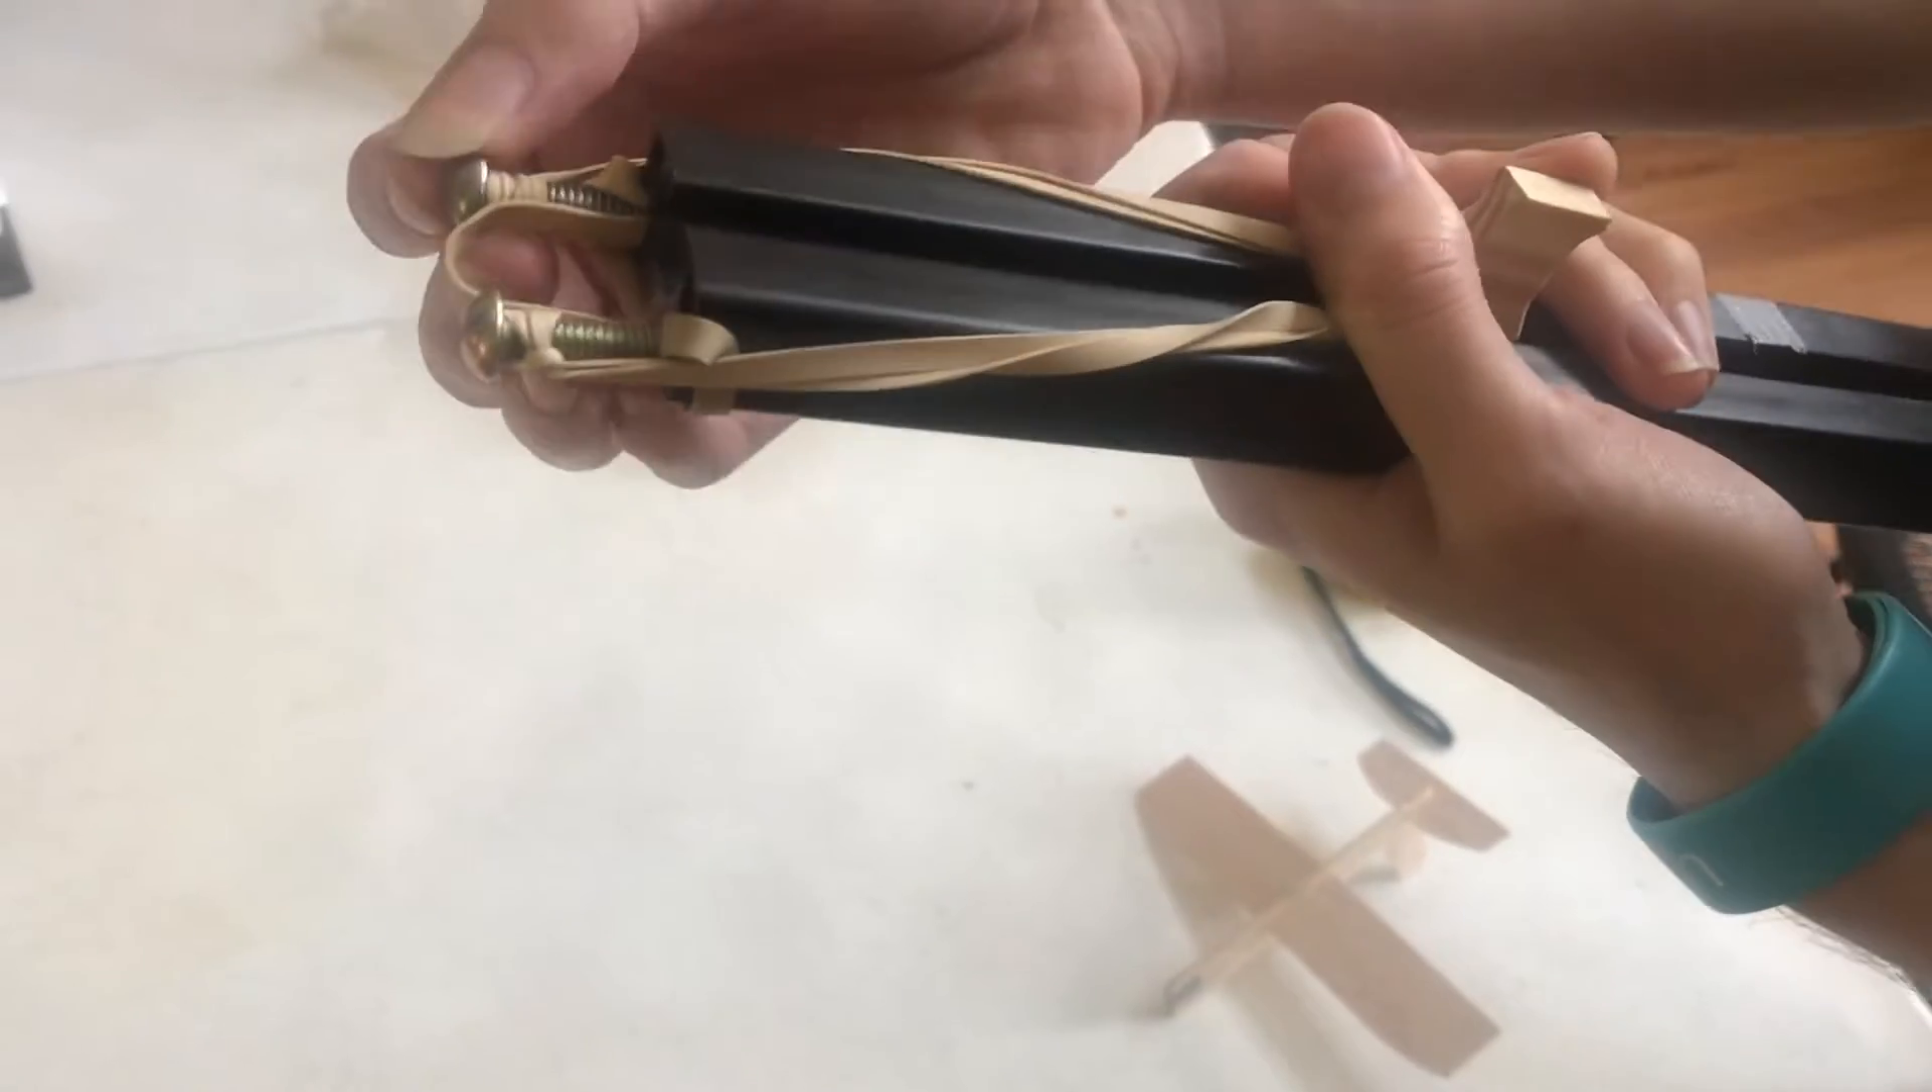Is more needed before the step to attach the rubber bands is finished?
No.